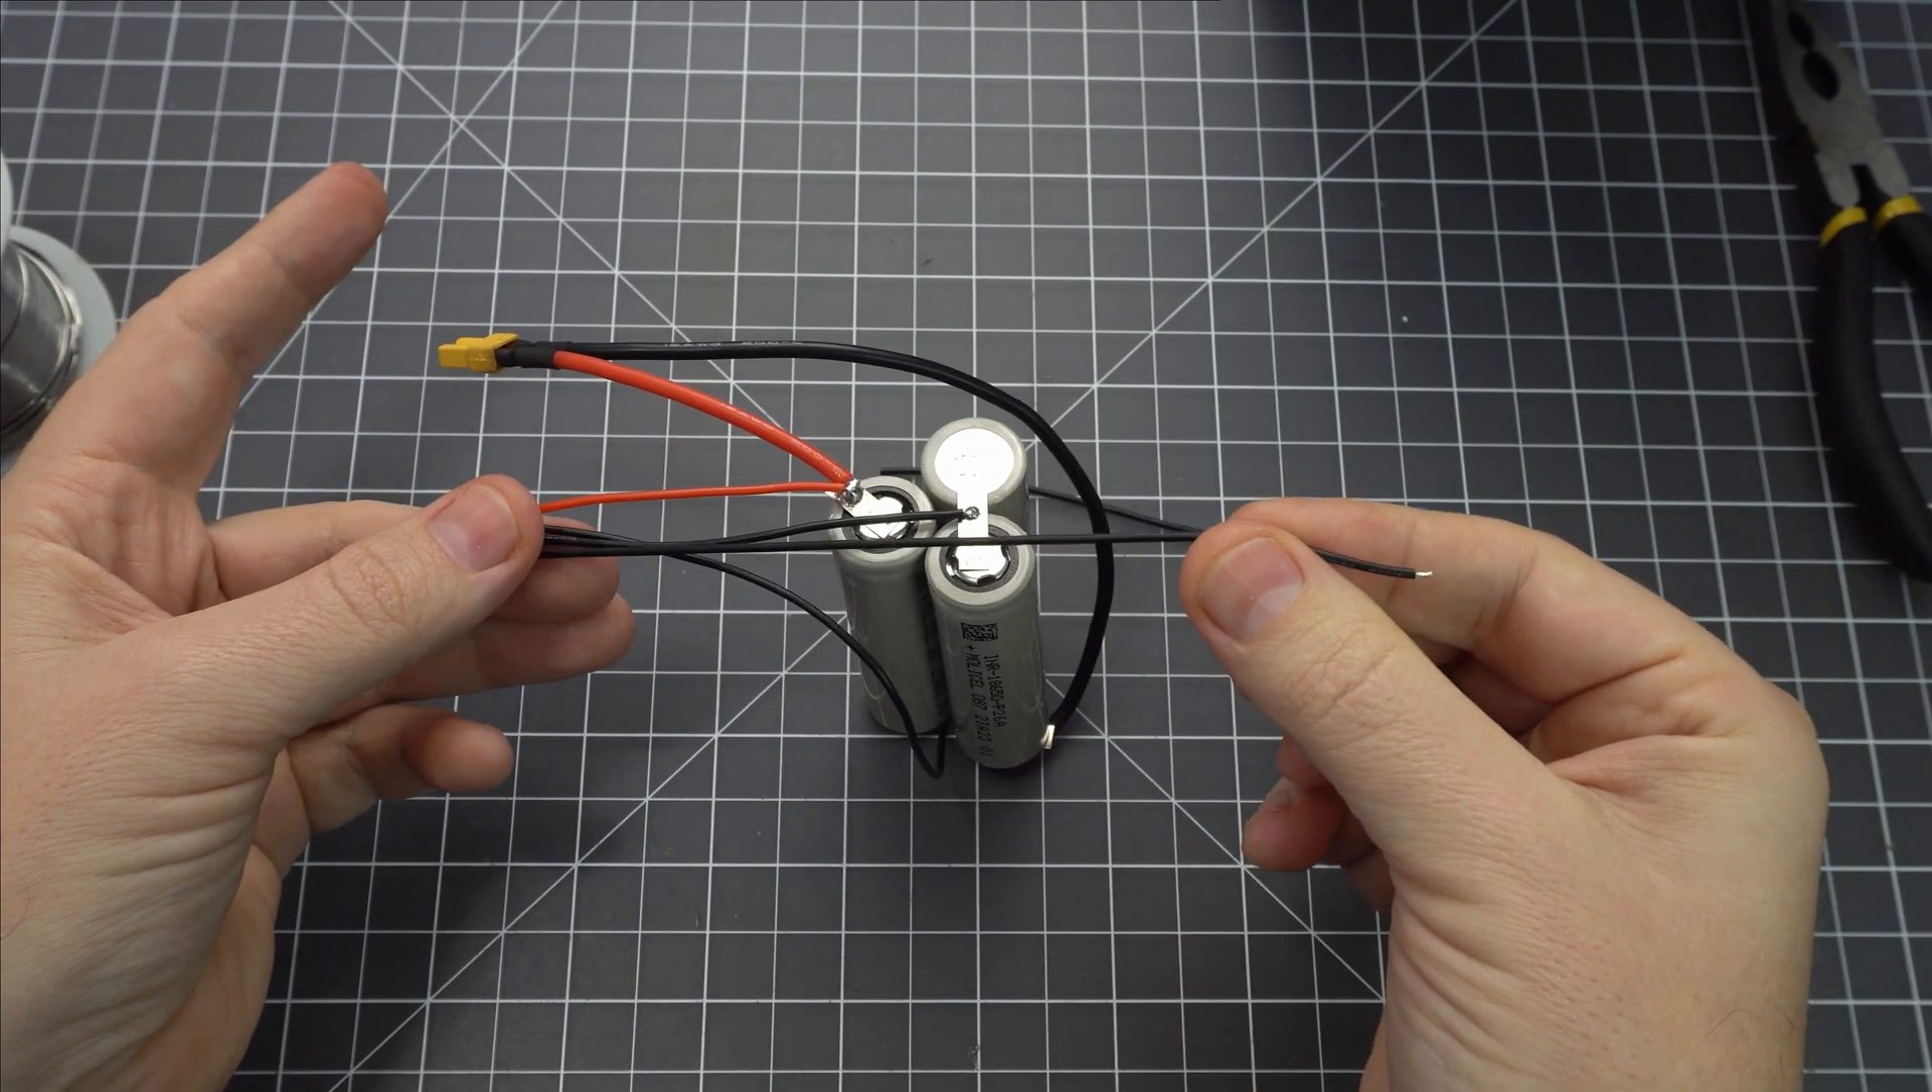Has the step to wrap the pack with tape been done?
No.